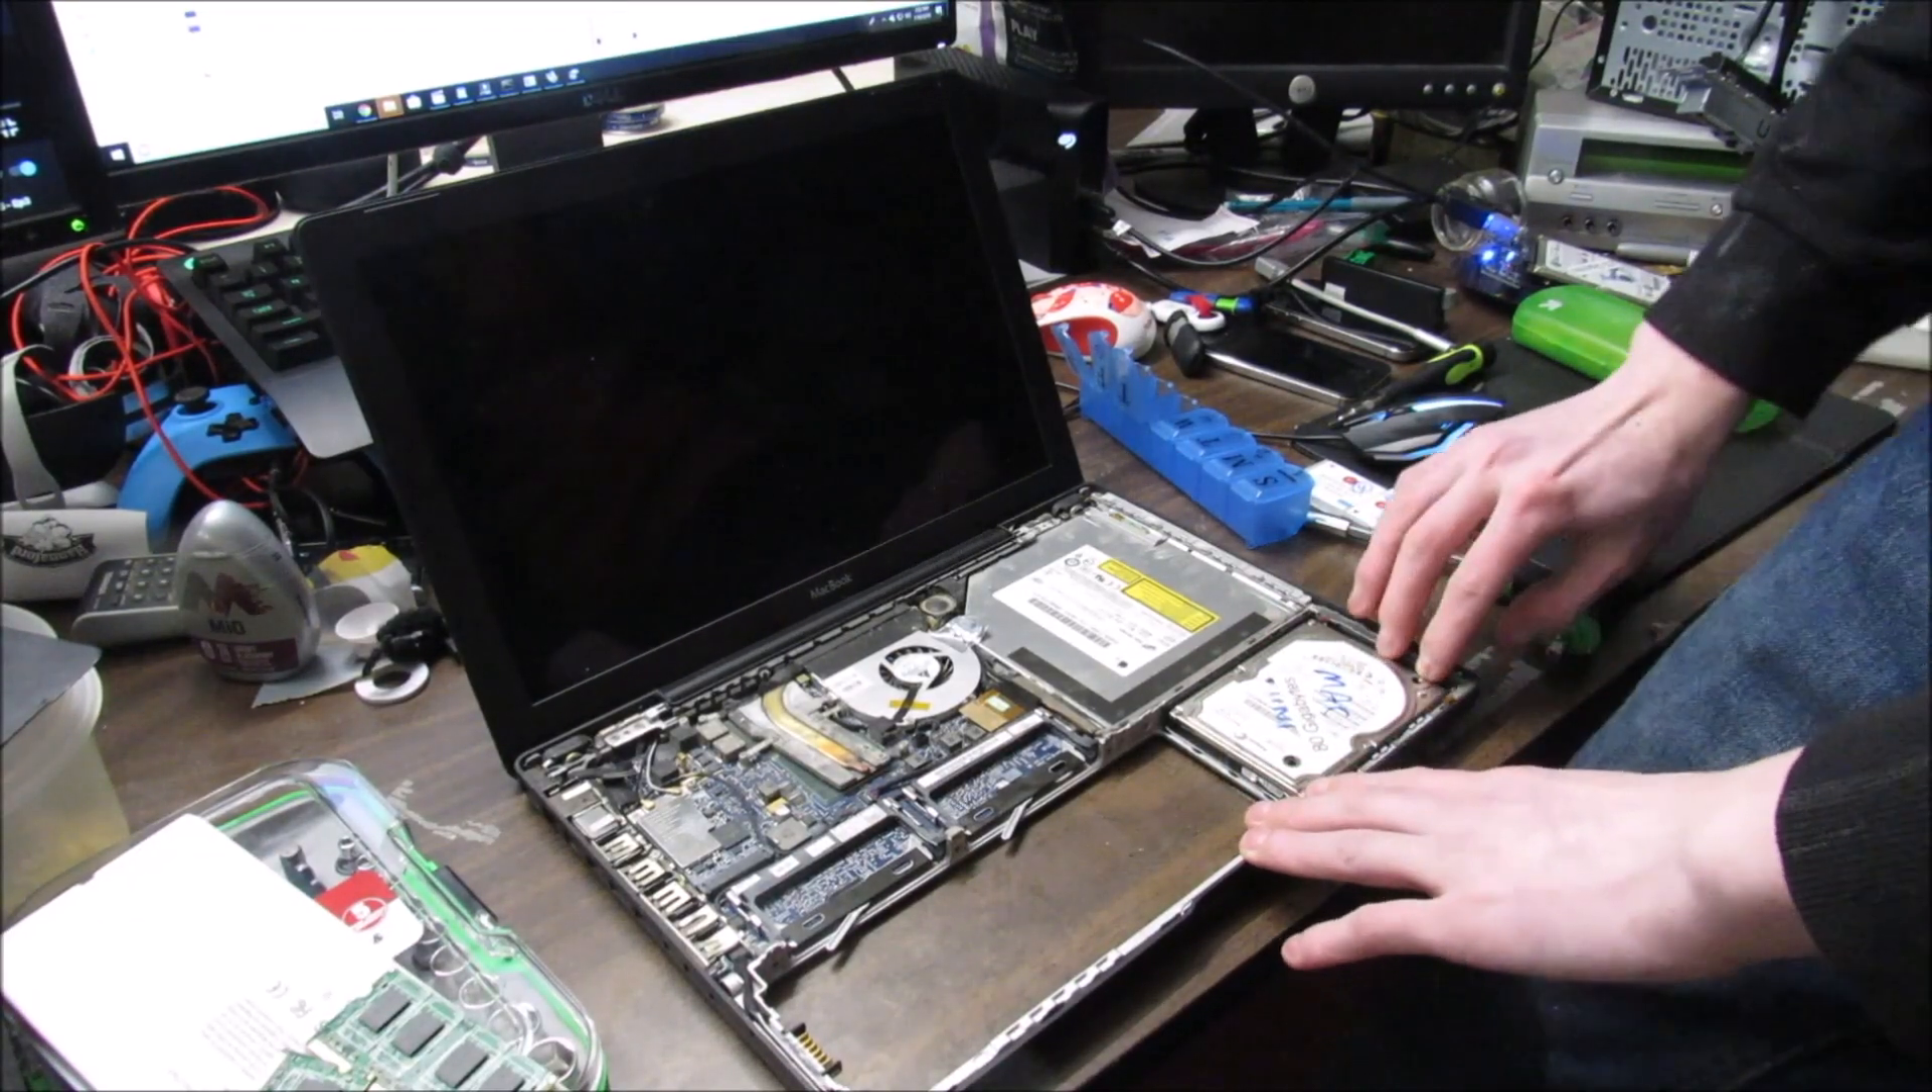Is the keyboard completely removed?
Yes.